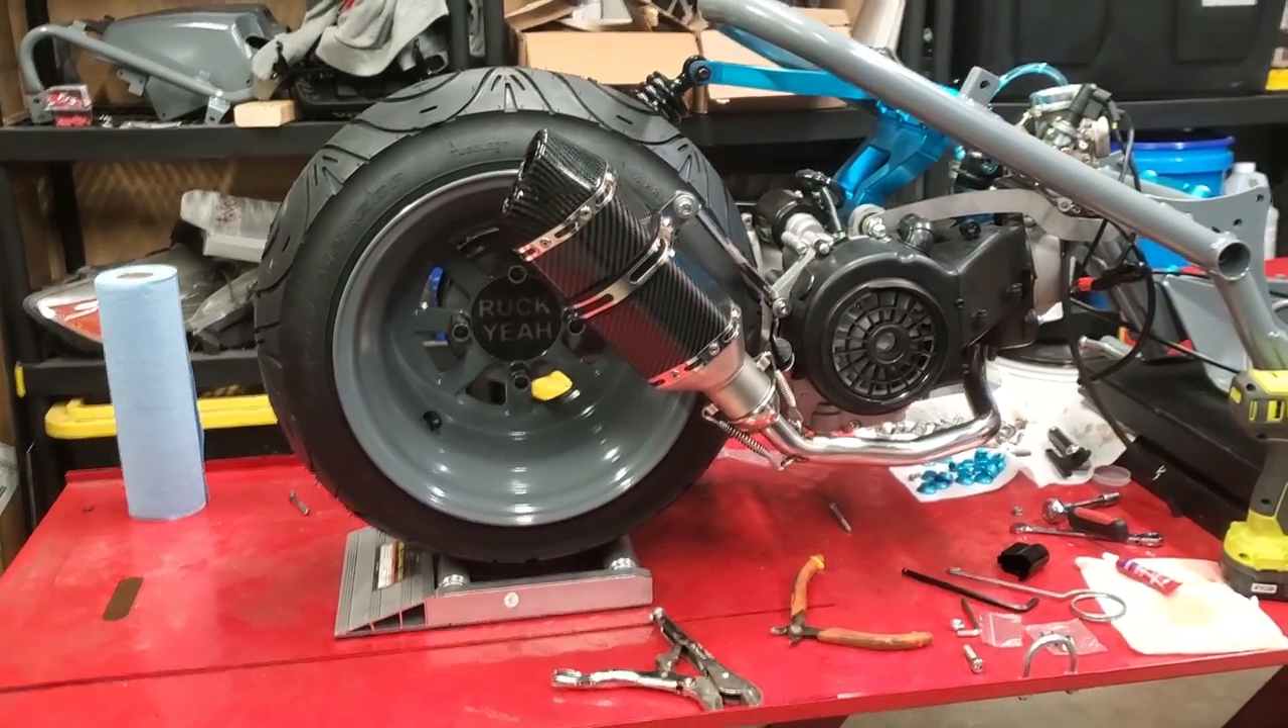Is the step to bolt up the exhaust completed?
Yes.